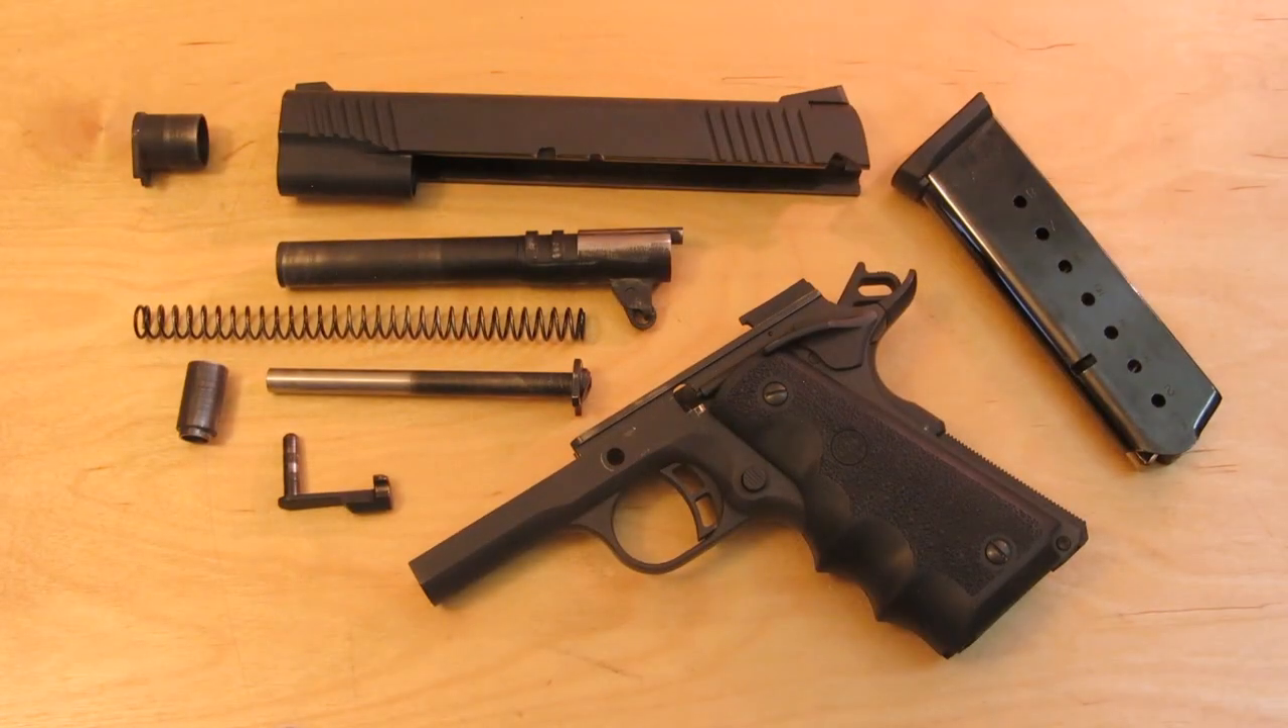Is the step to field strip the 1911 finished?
Yes.